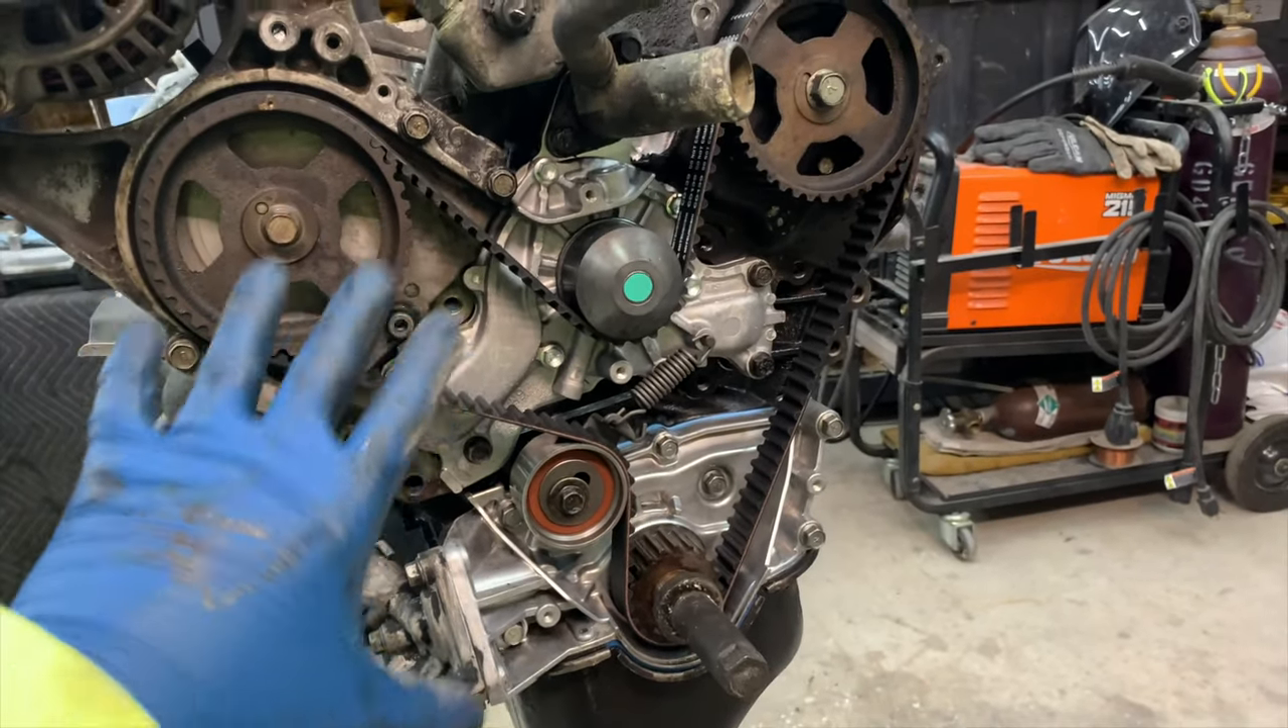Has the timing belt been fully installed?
Yes.